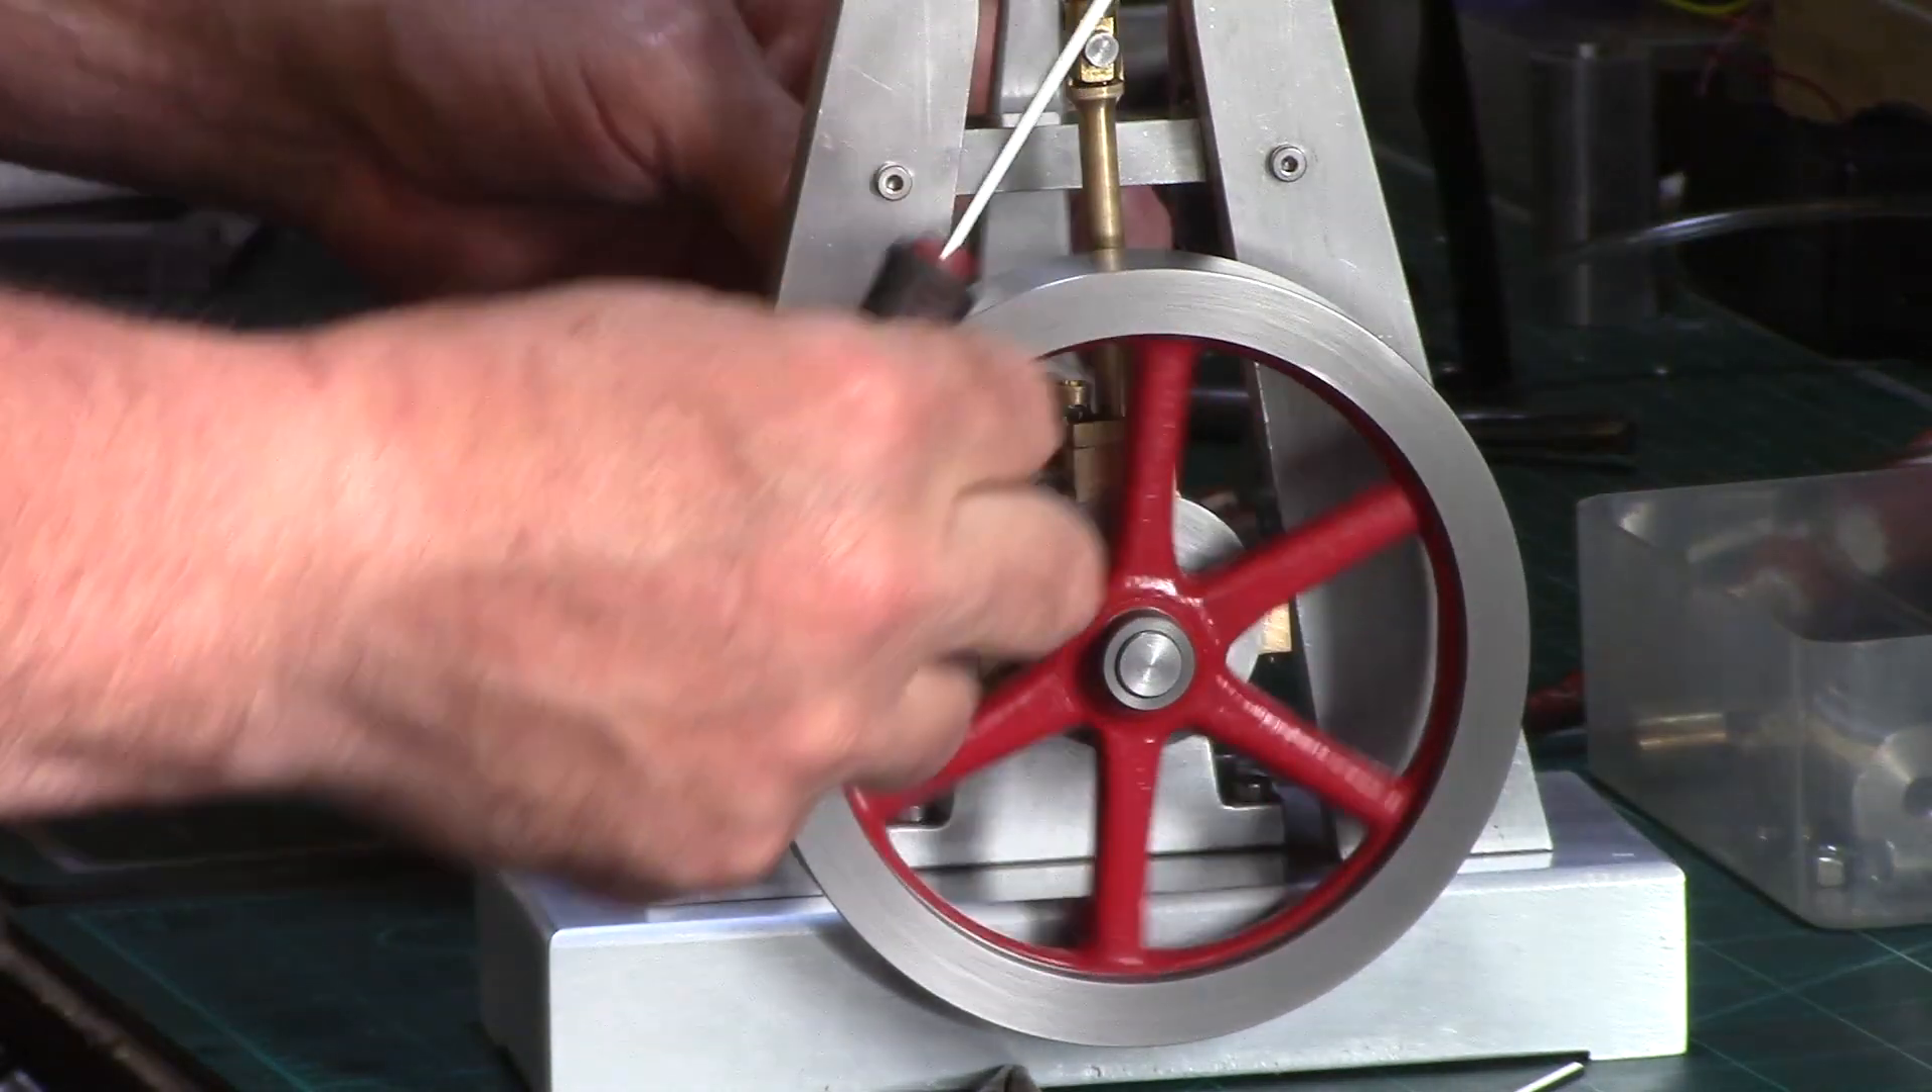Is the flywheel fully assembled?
Yes.